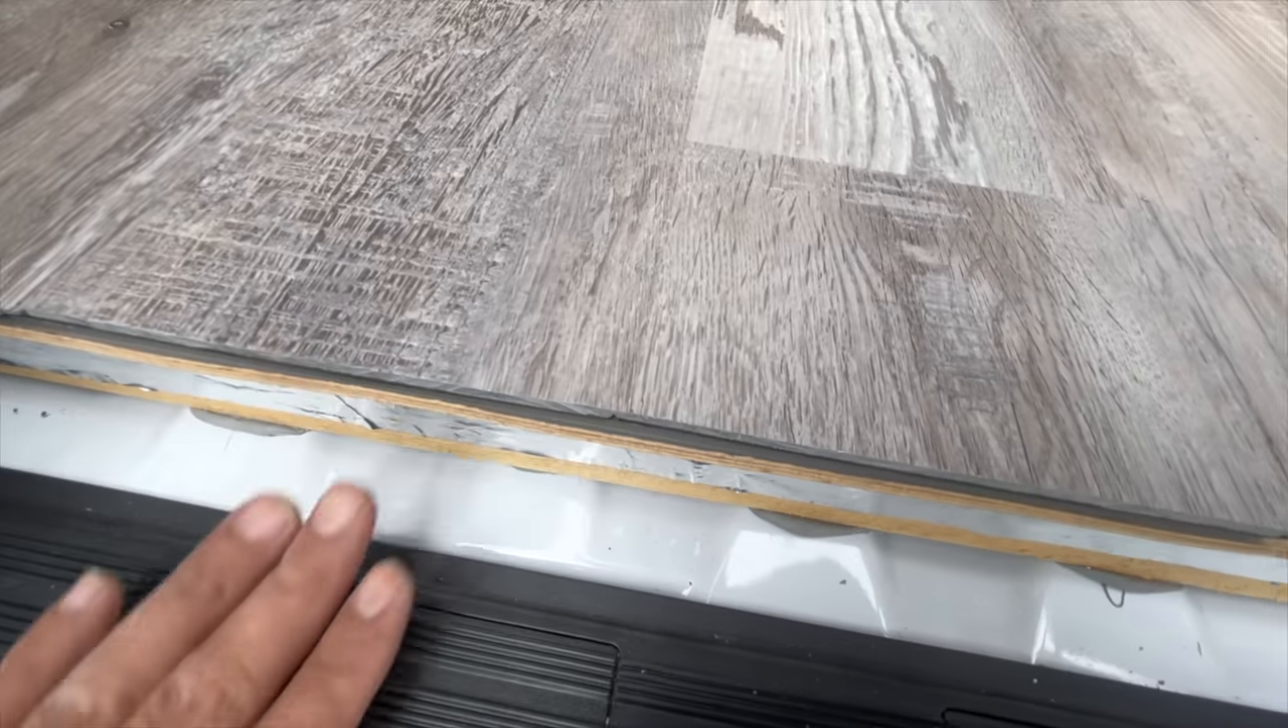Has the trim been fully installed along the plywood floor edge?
No.